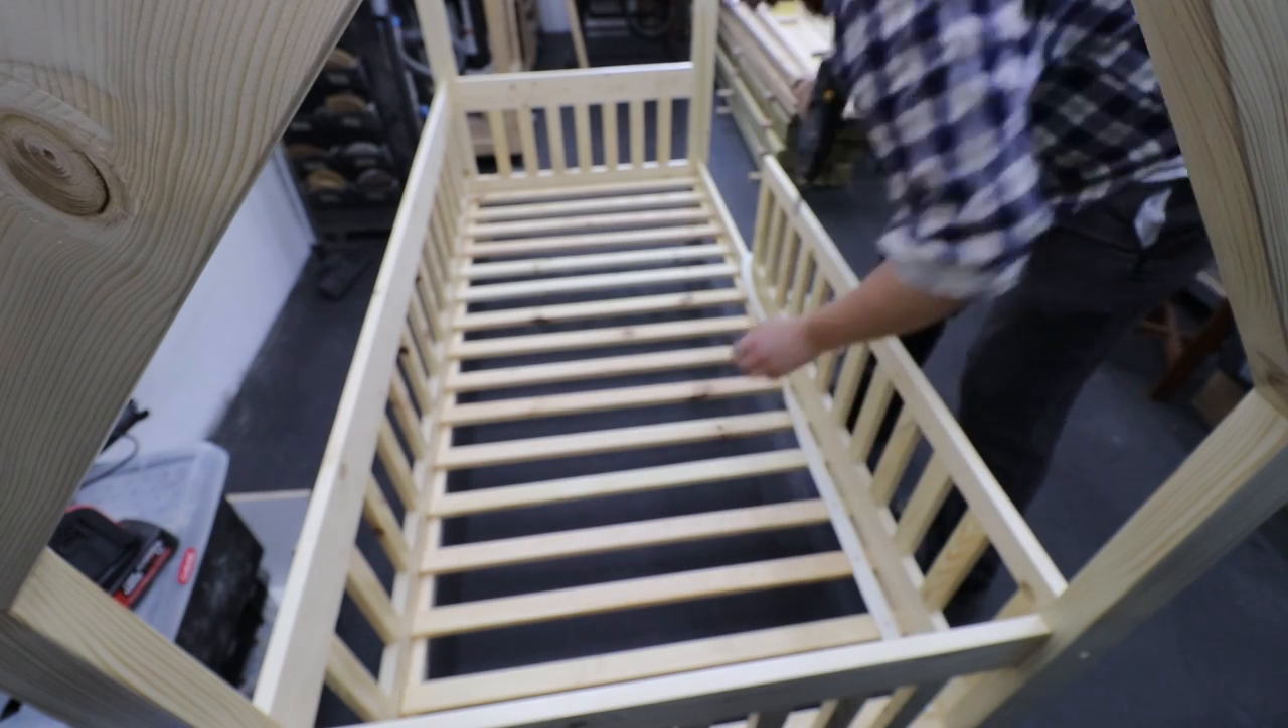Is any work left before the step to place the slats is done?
No.